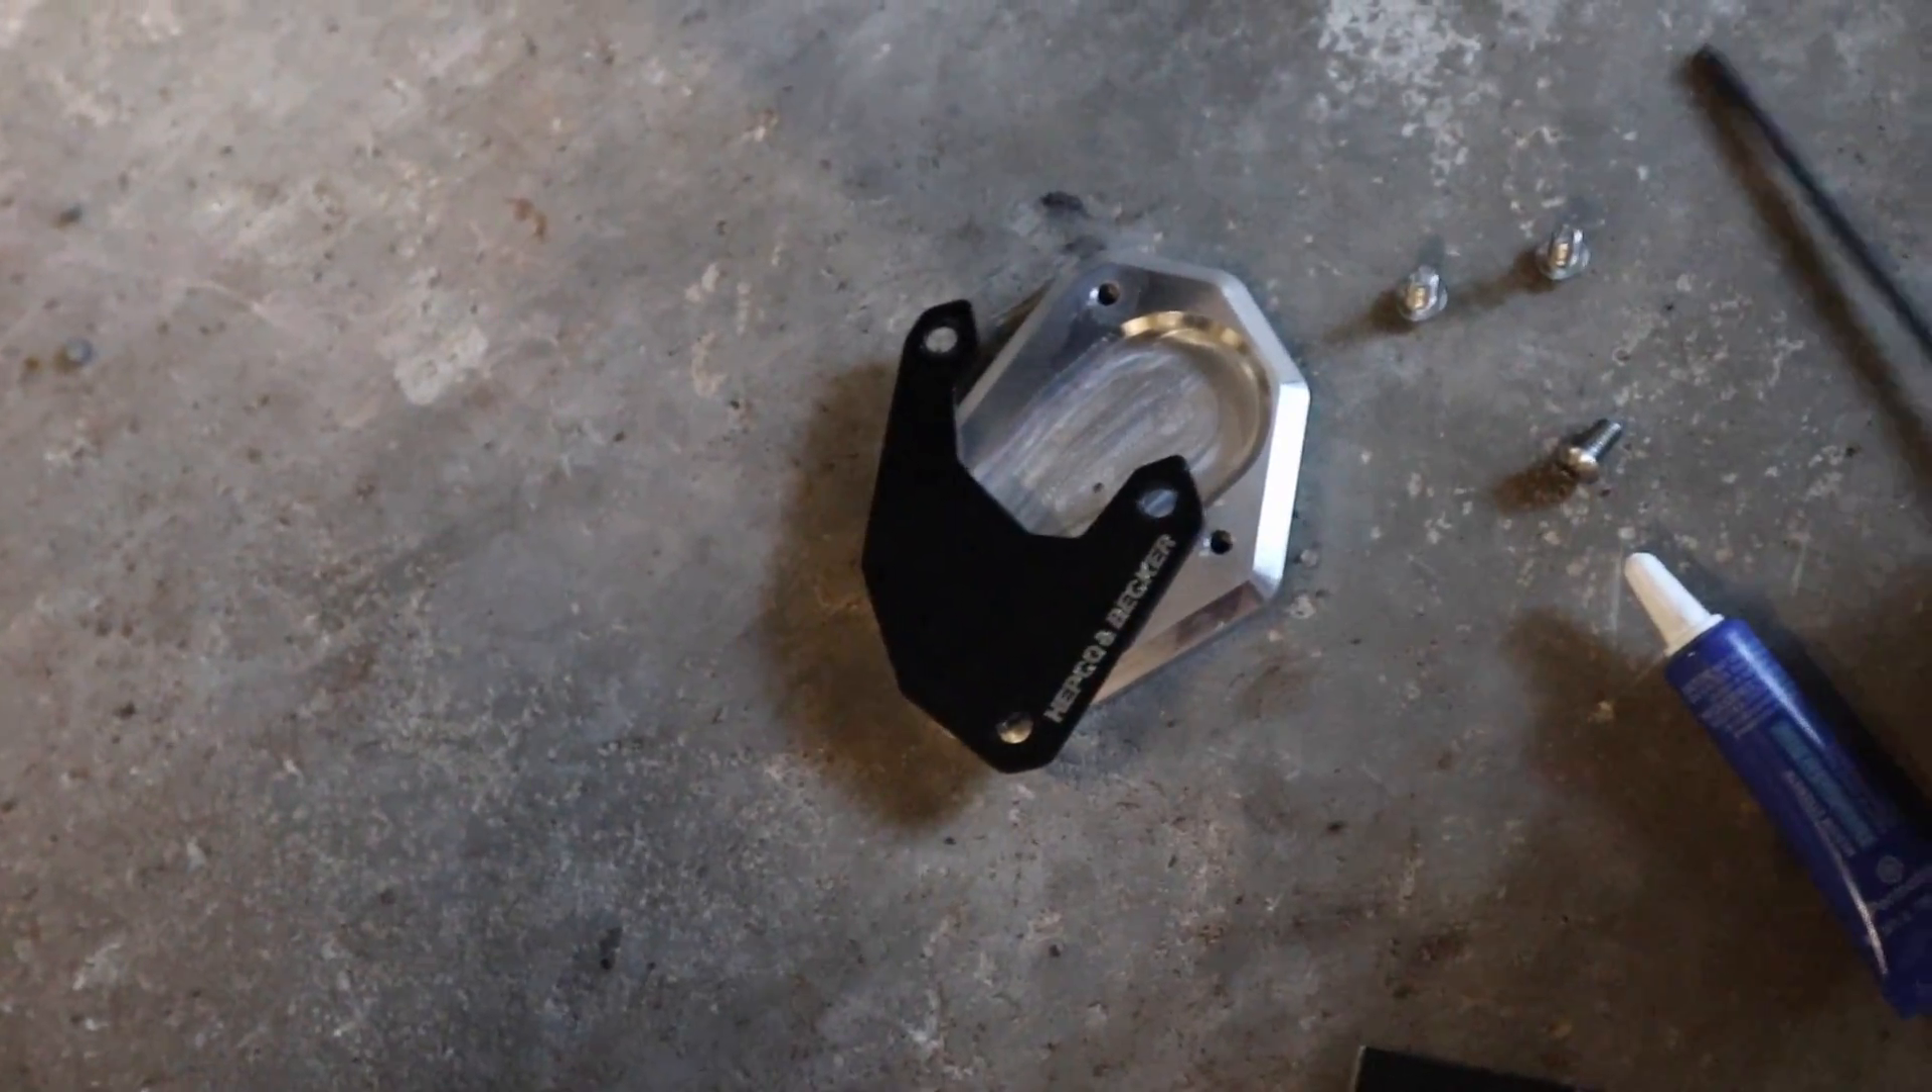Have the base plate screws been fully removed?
Yes.